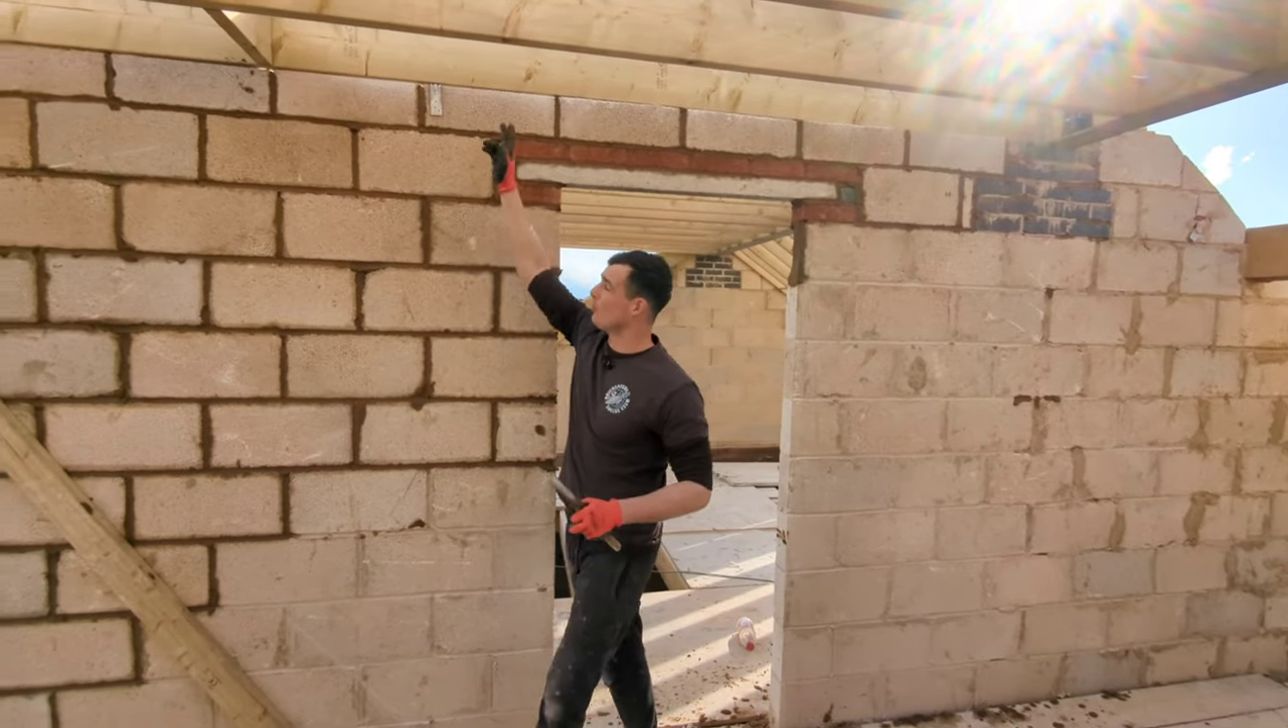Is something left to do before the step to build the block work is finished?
No.